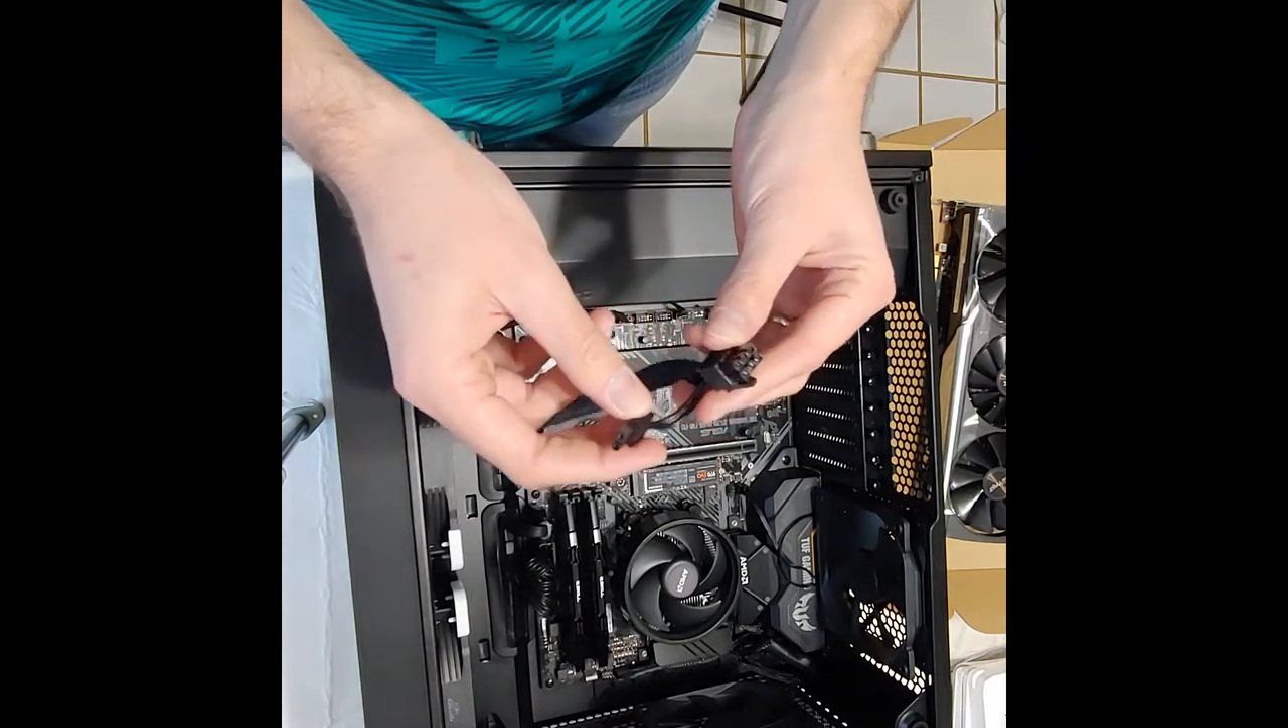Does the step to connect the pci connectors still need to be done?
Yes.